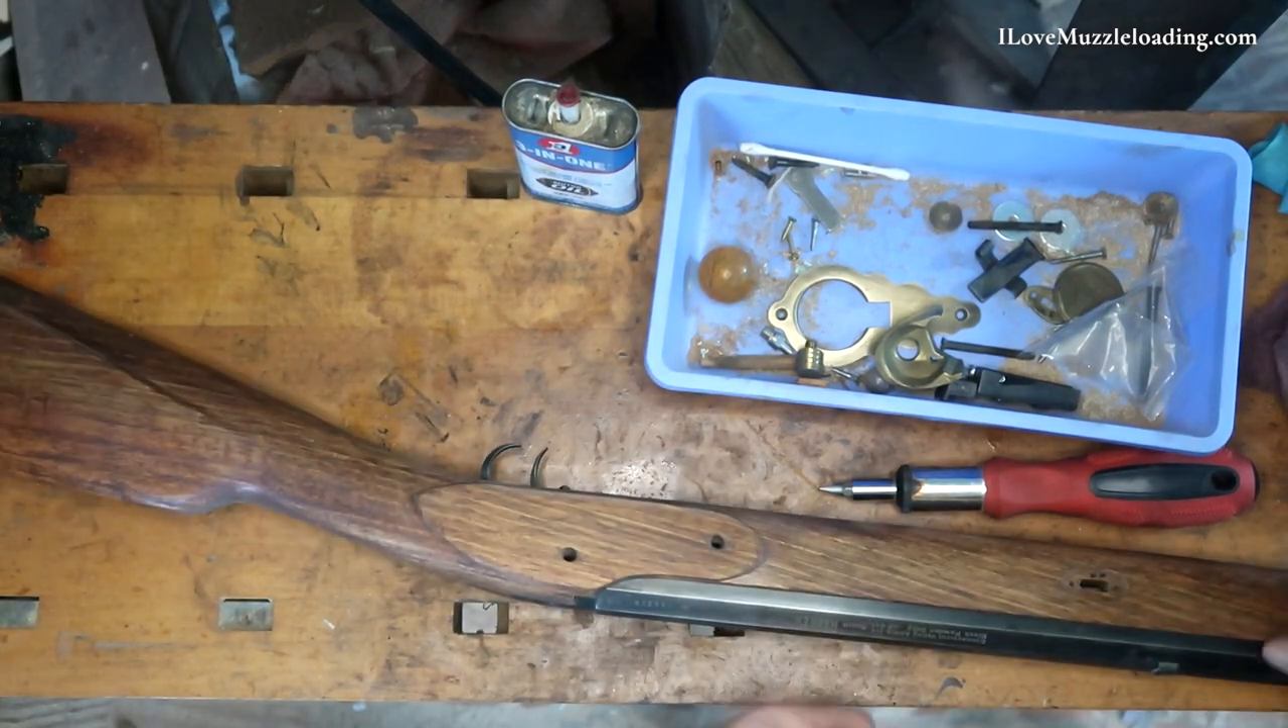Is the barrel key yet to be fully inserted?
Yes.